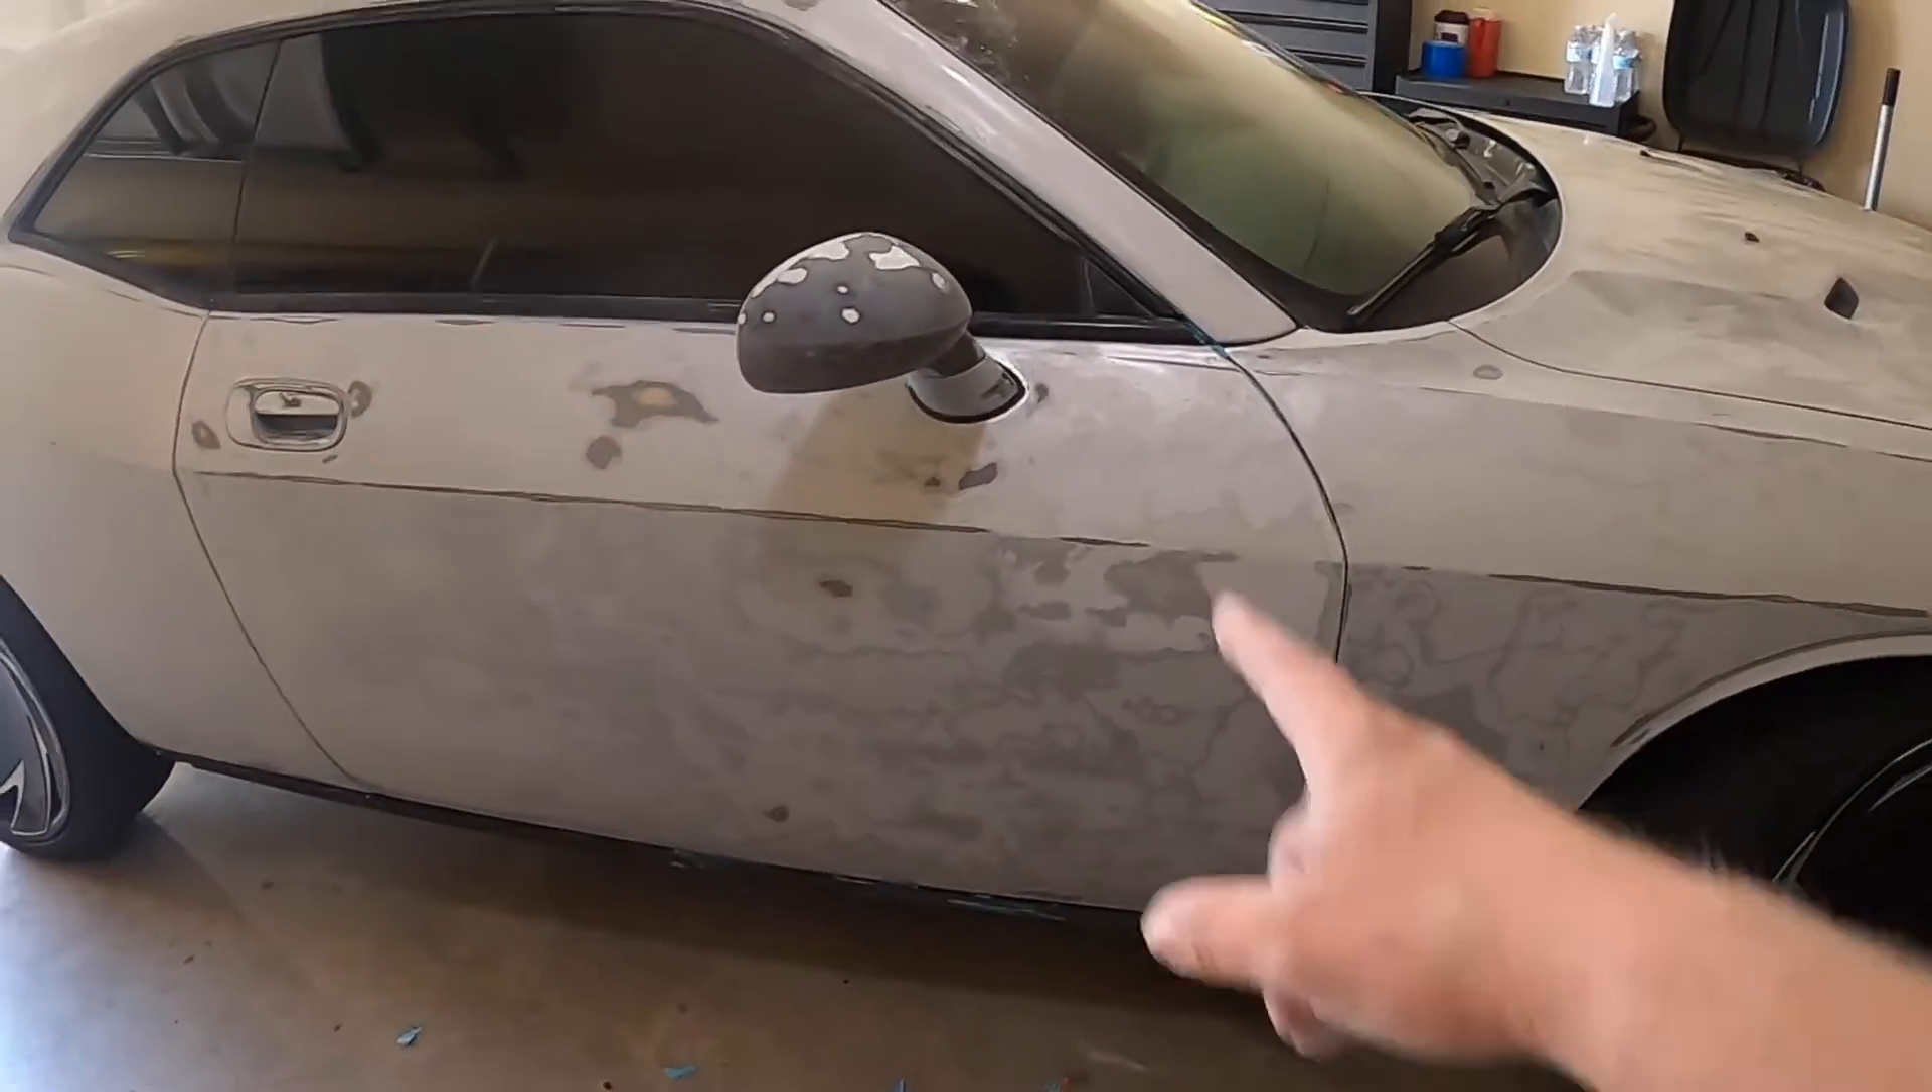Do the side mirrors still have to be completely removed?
Yes.